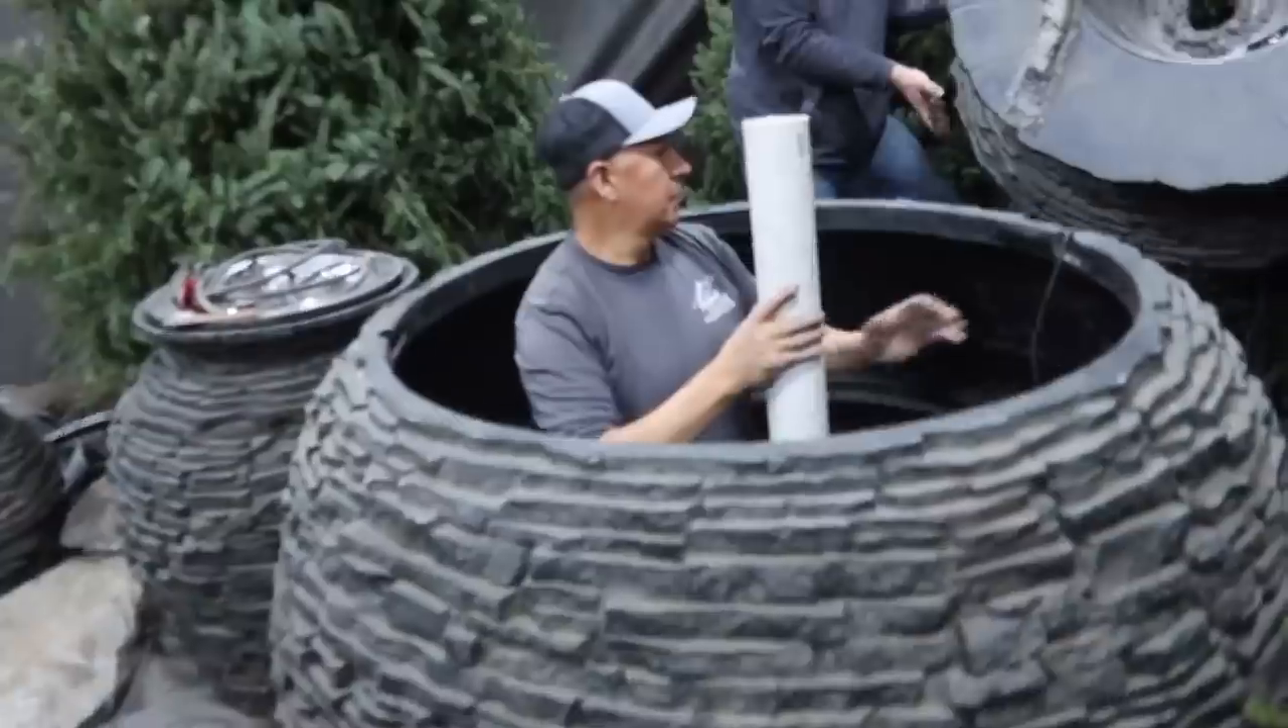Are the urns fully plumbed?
No.